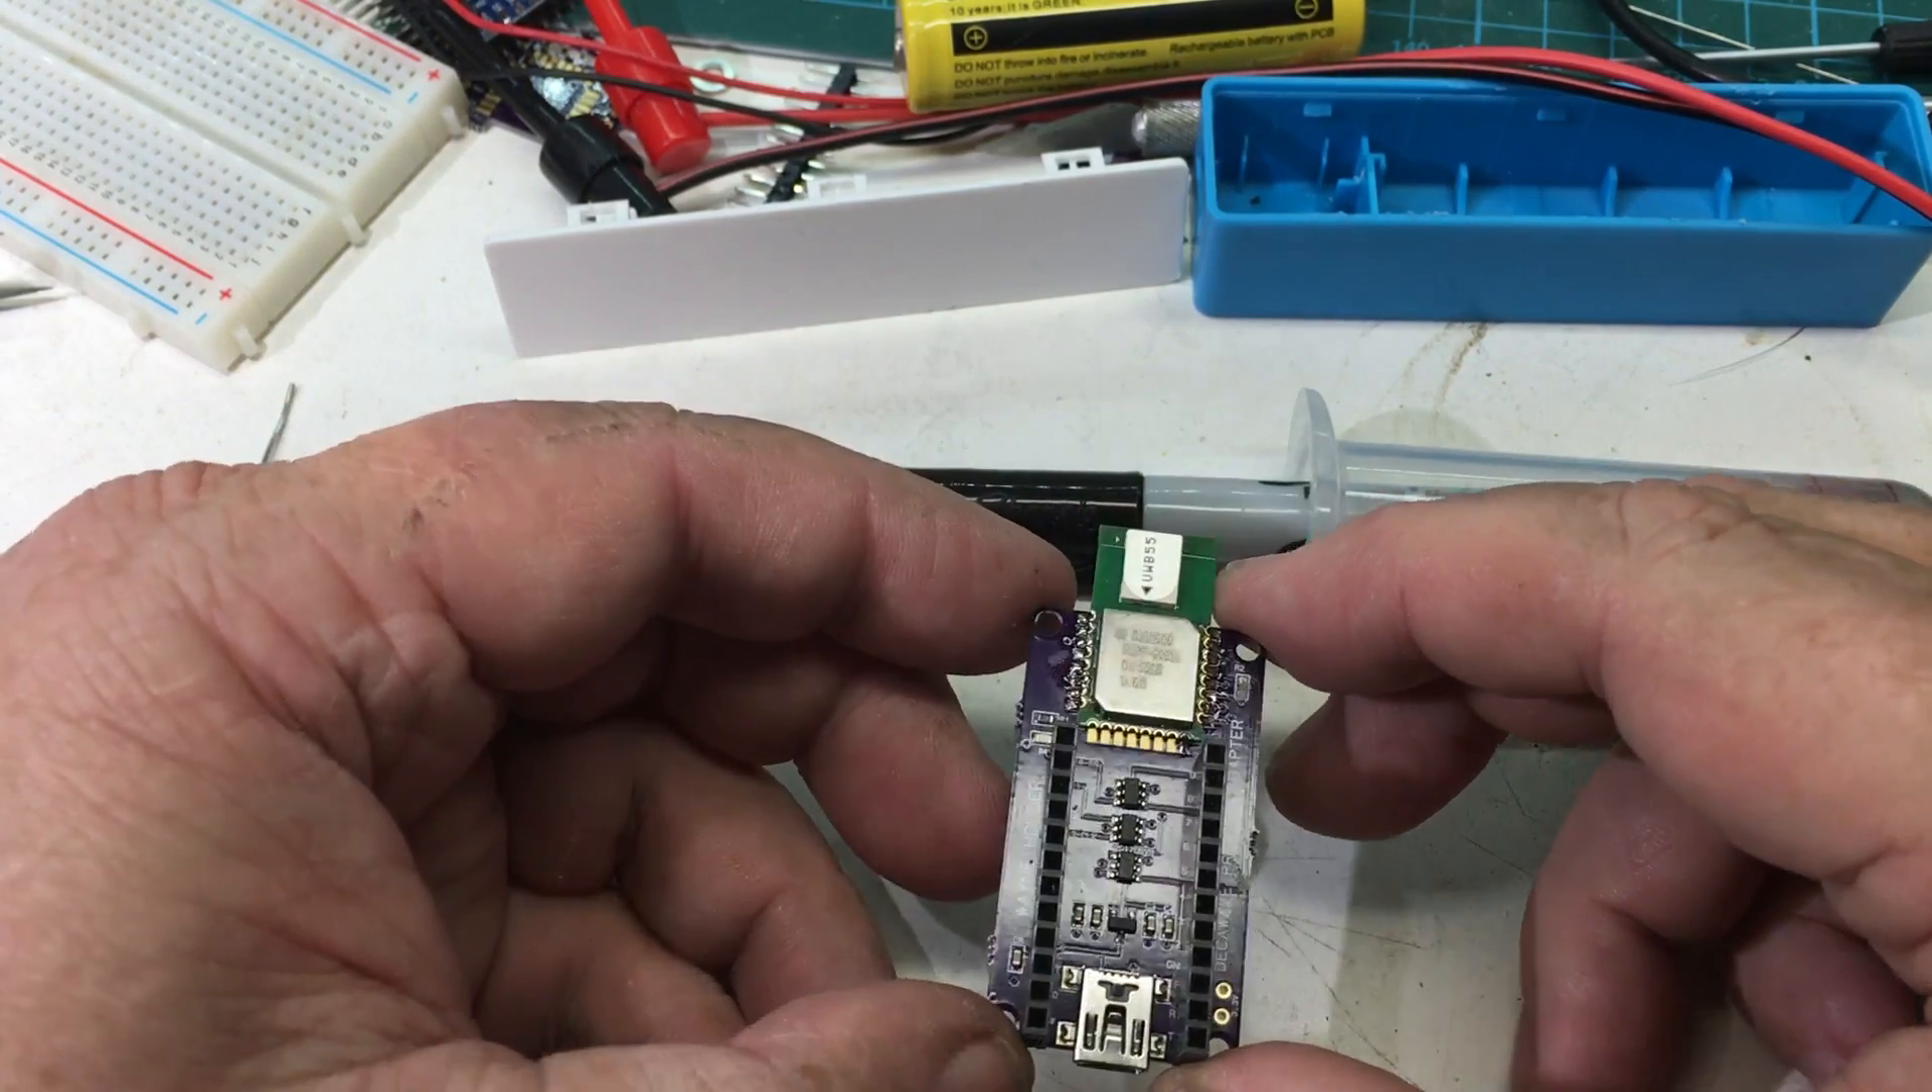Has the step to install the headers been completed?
Yes.